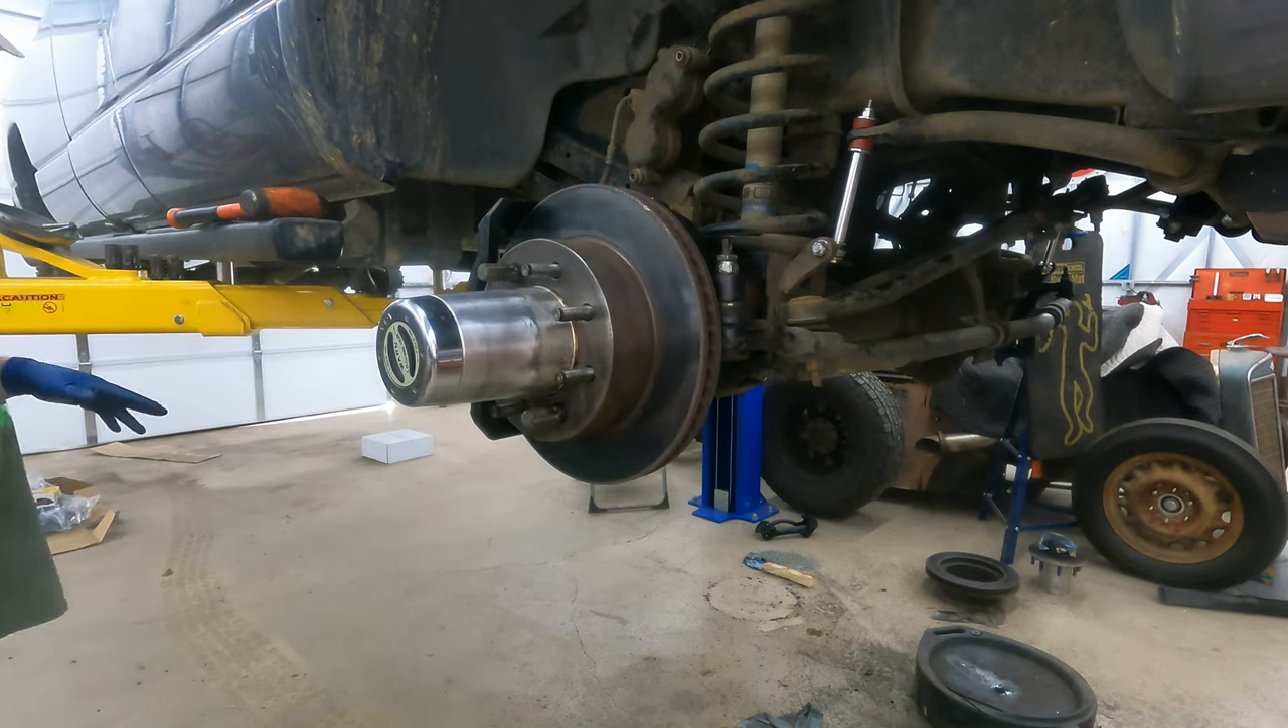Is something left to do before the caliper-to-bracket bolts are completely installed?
Yes.